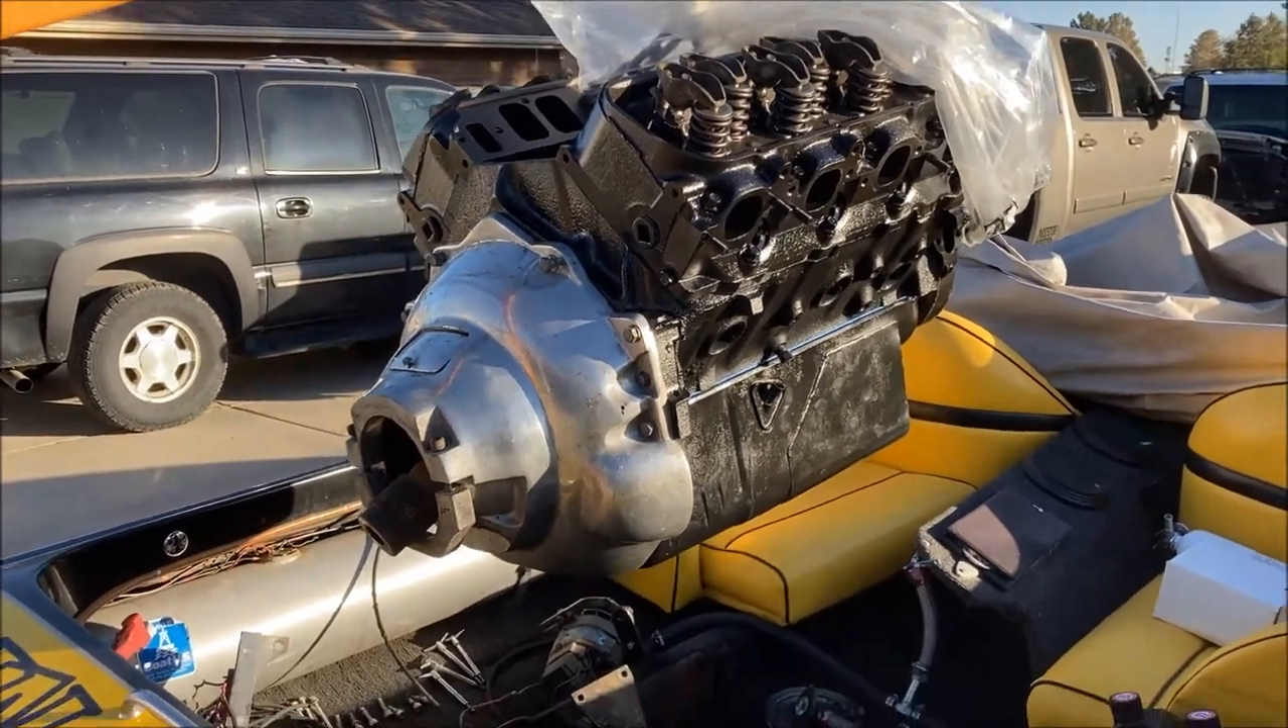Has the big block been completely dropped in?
No.